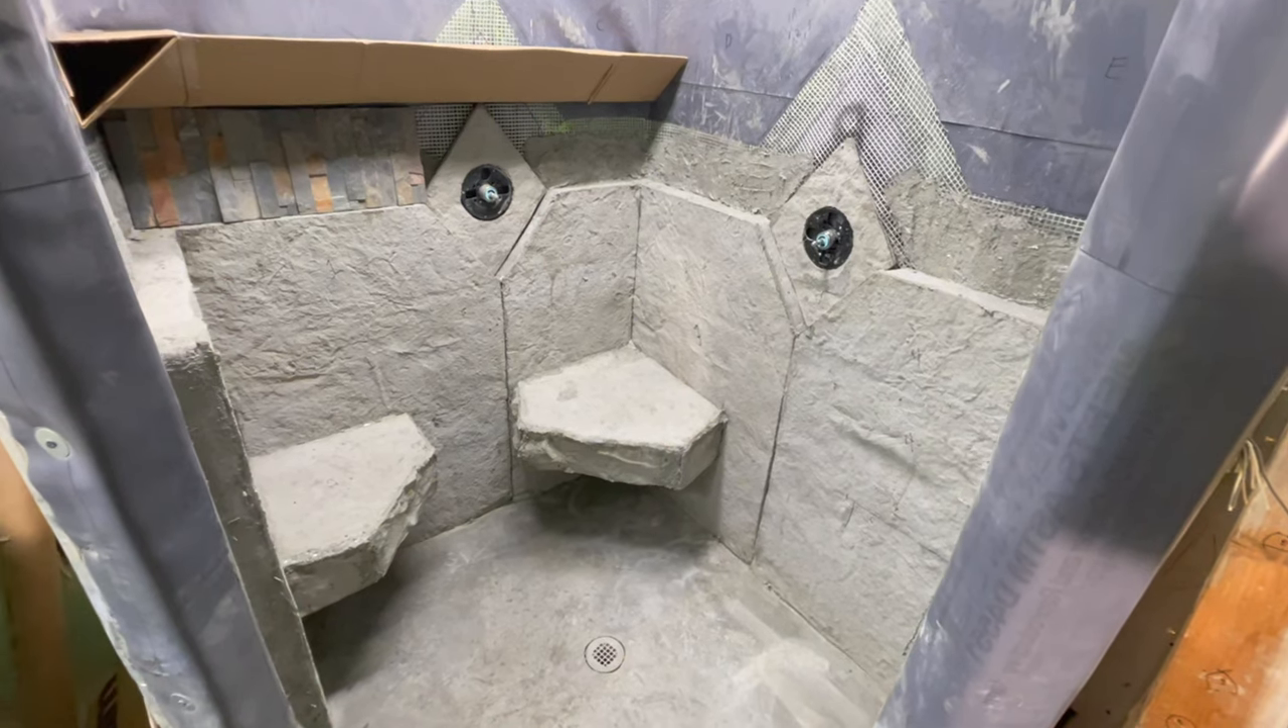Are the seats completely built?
Yes.